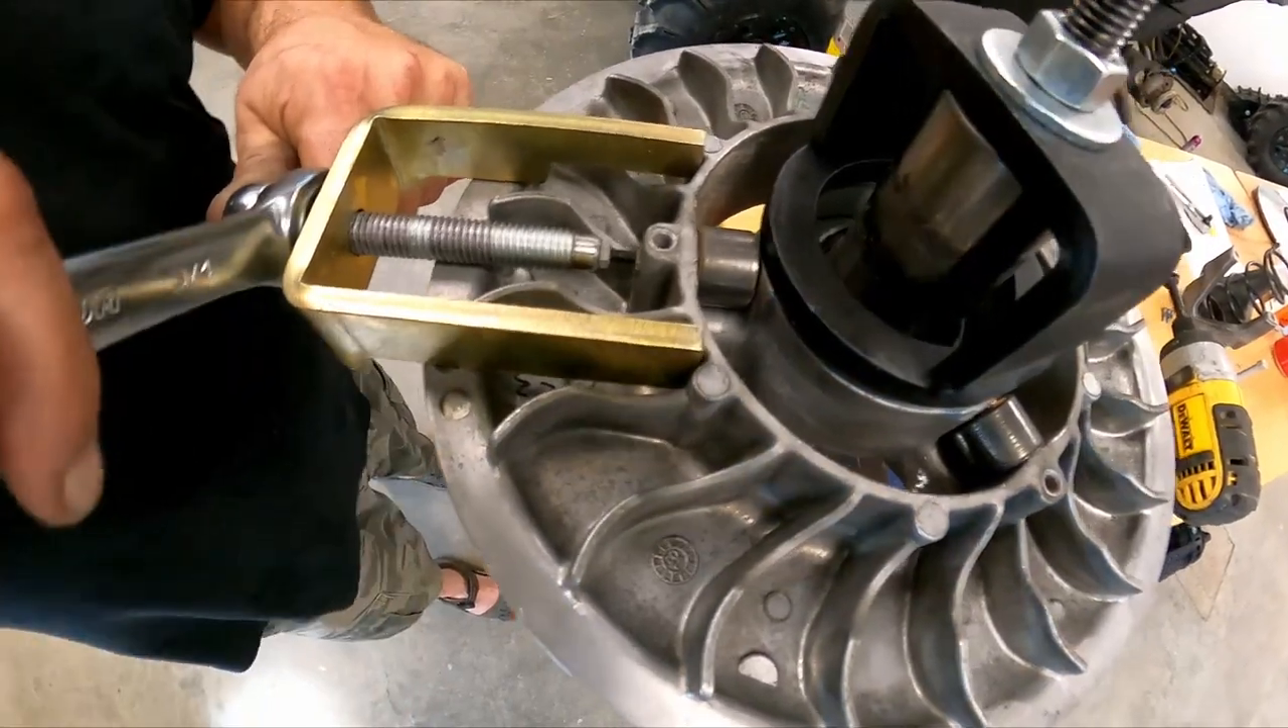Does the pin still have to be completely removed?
Yes.